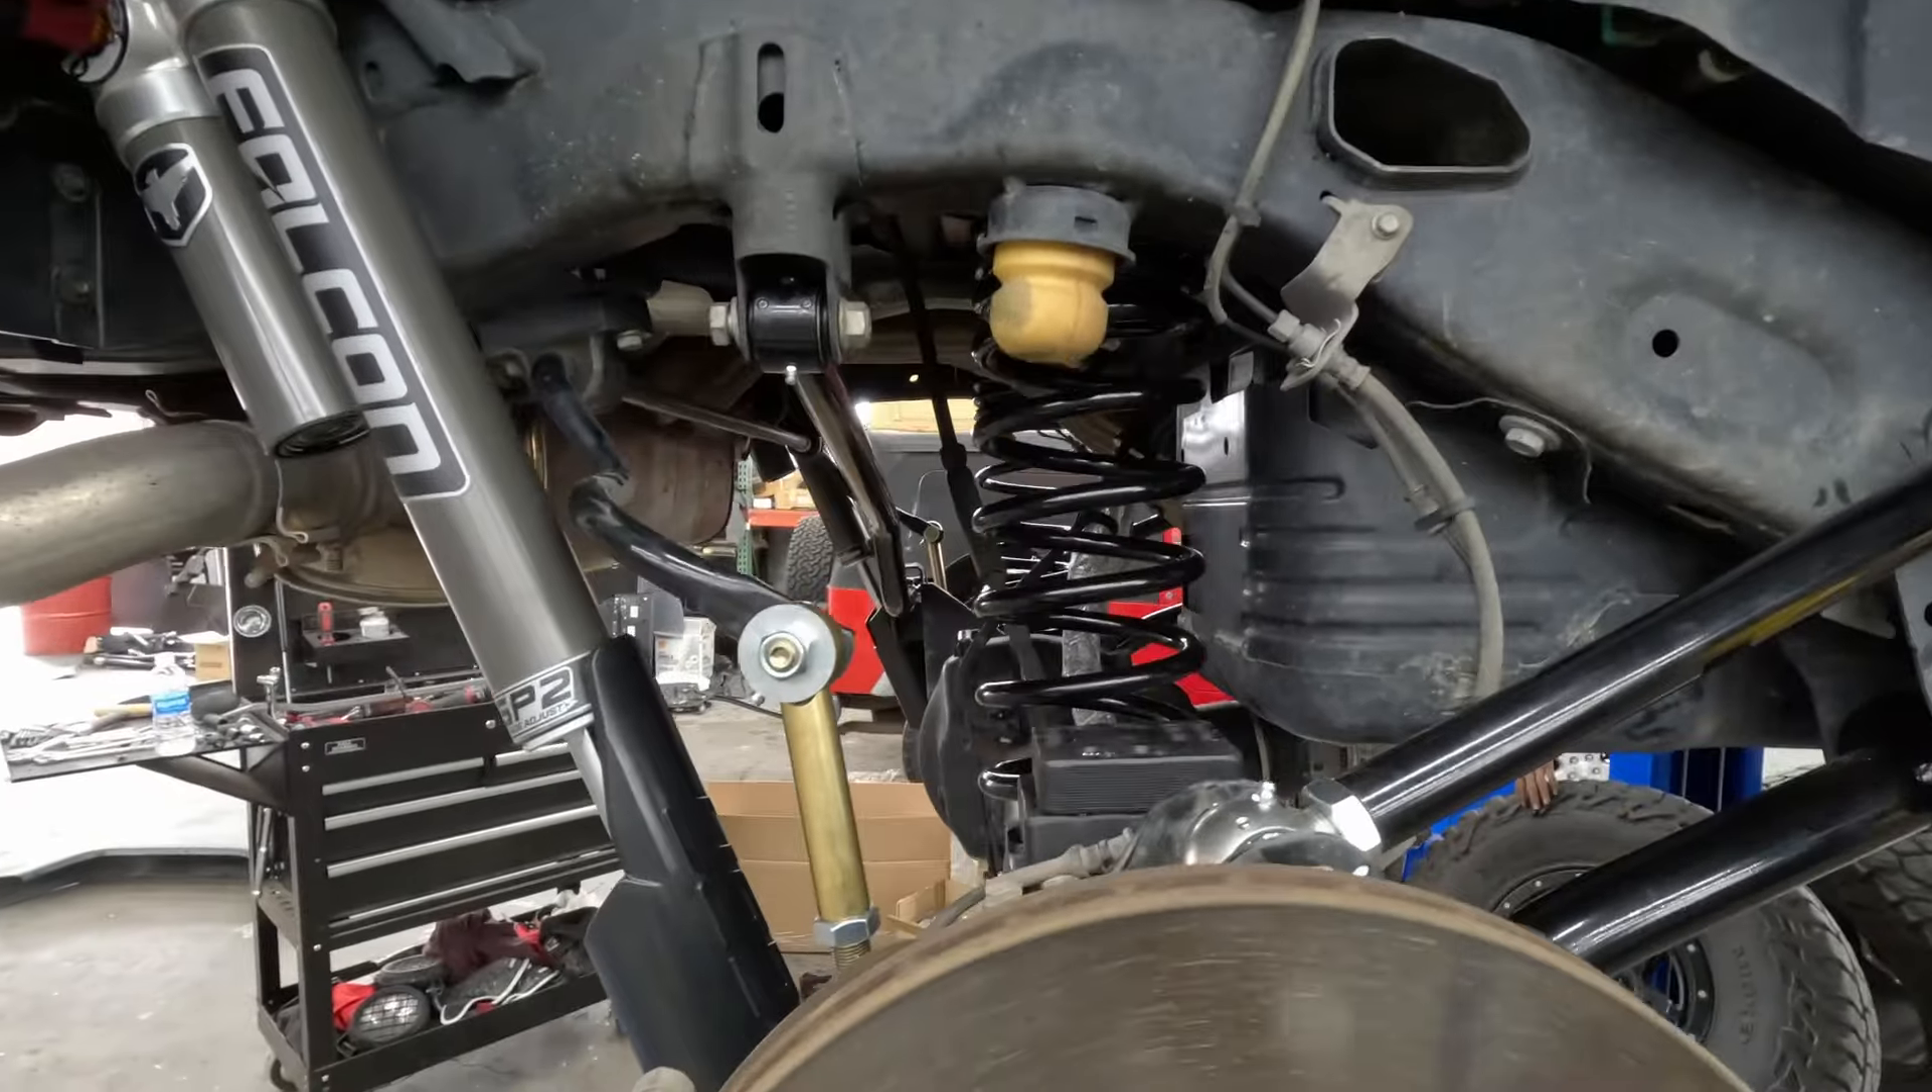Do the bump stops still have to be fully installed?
No.